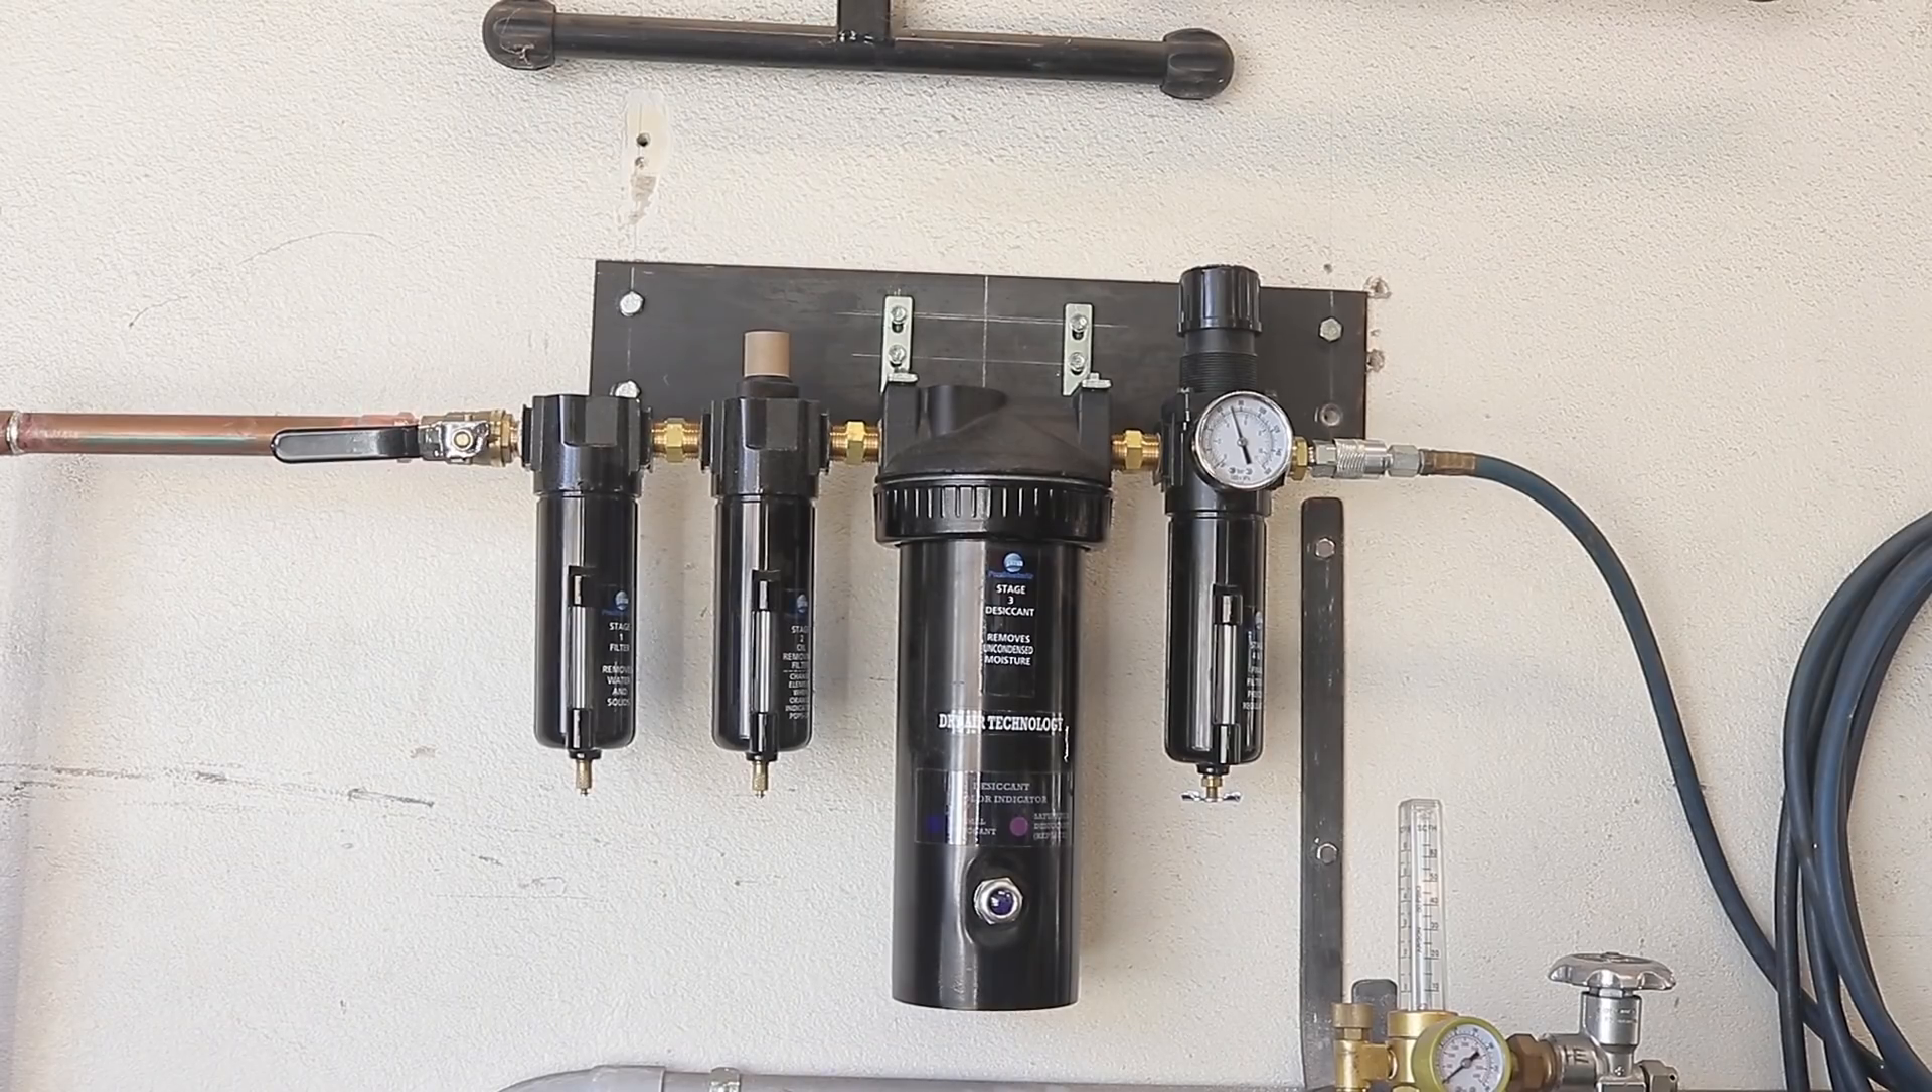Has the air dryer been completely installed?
Yes.